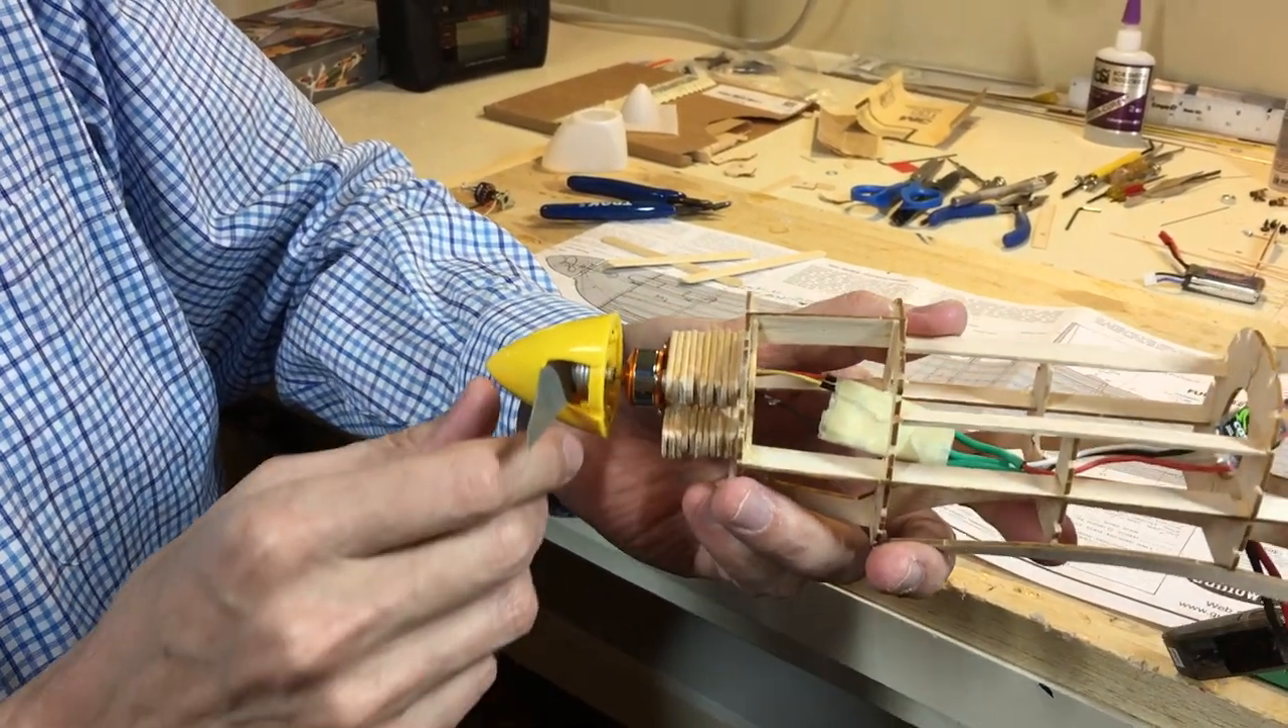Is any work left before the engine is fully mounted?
No.